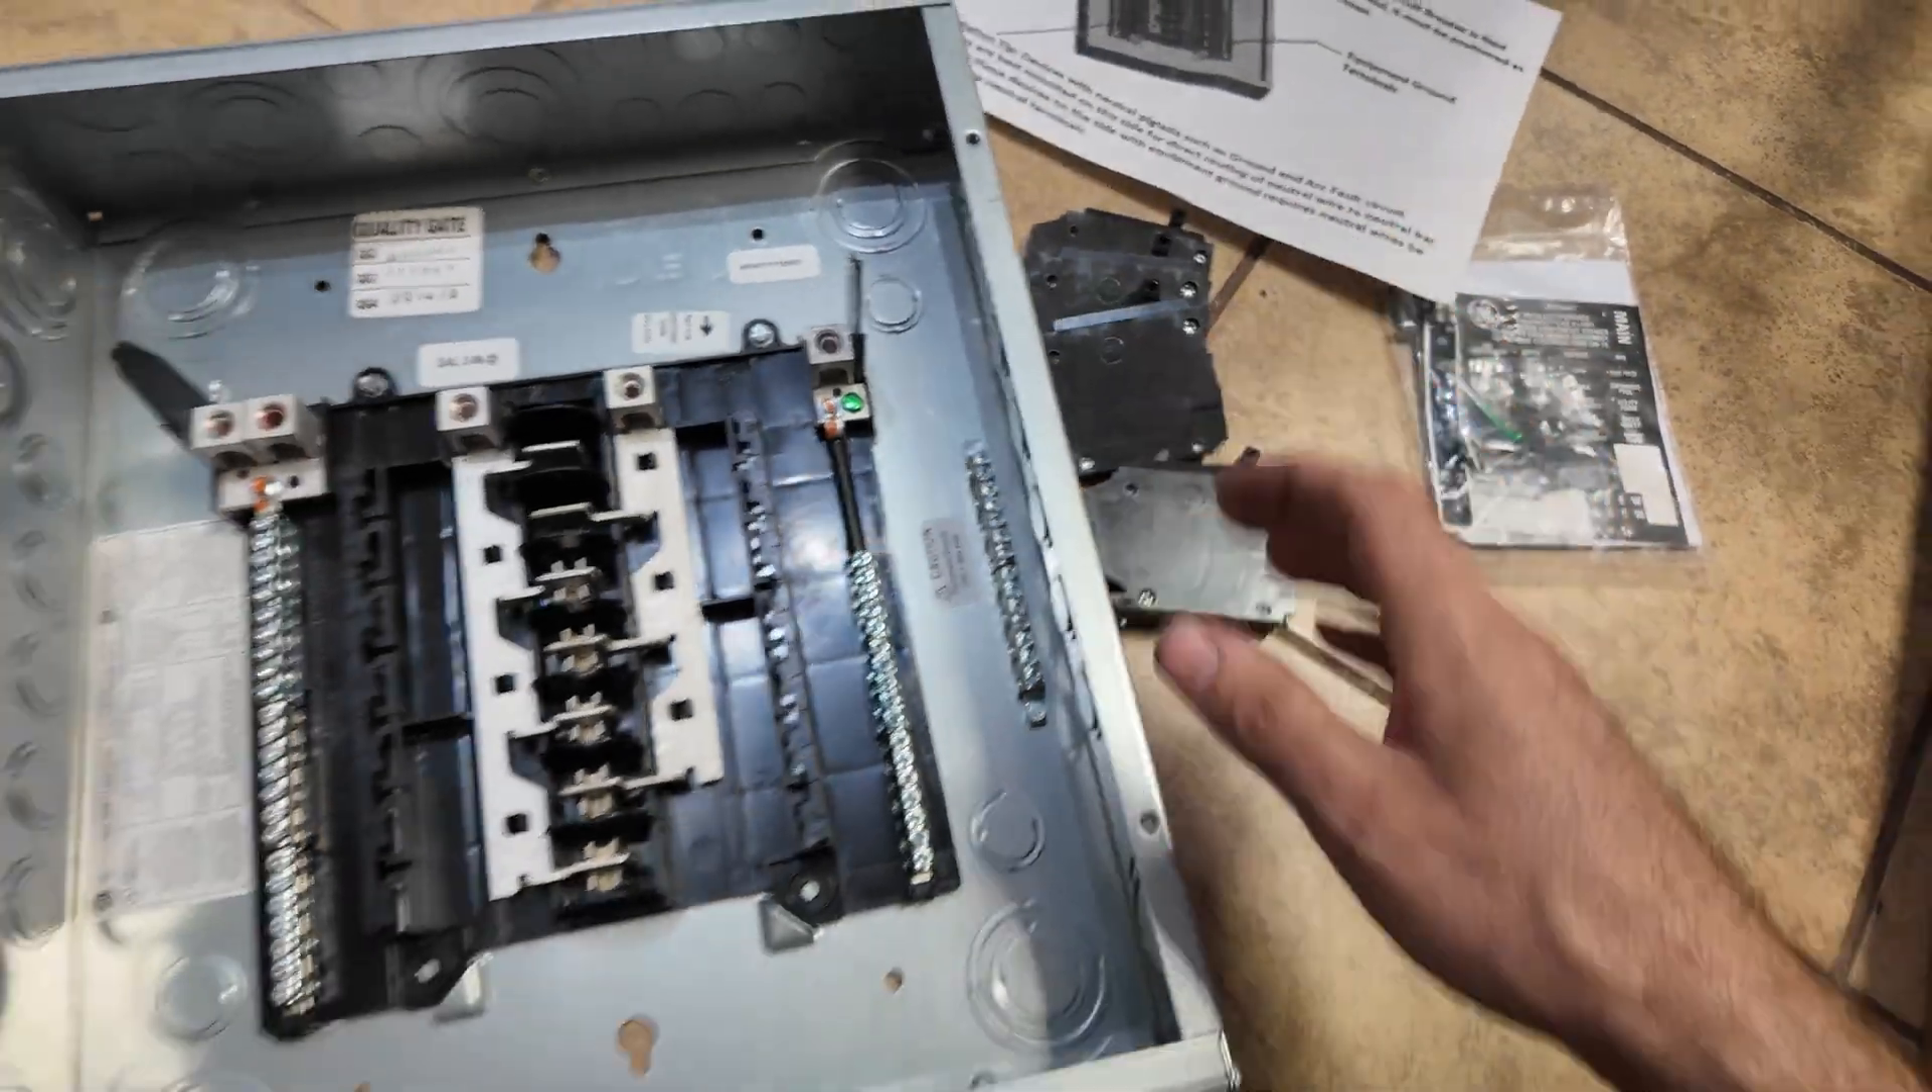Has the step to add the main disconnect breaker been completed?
No.